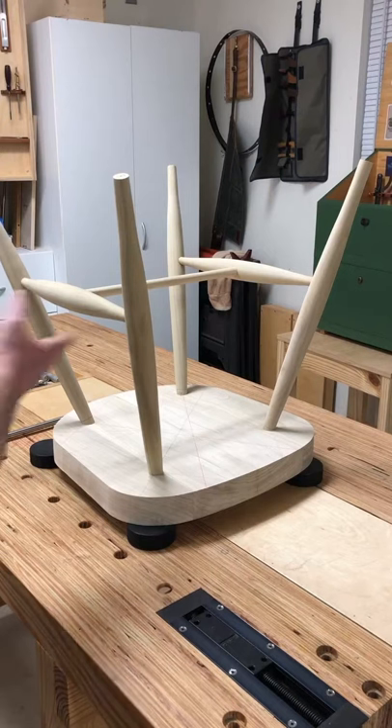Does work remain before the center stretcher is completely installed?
No.